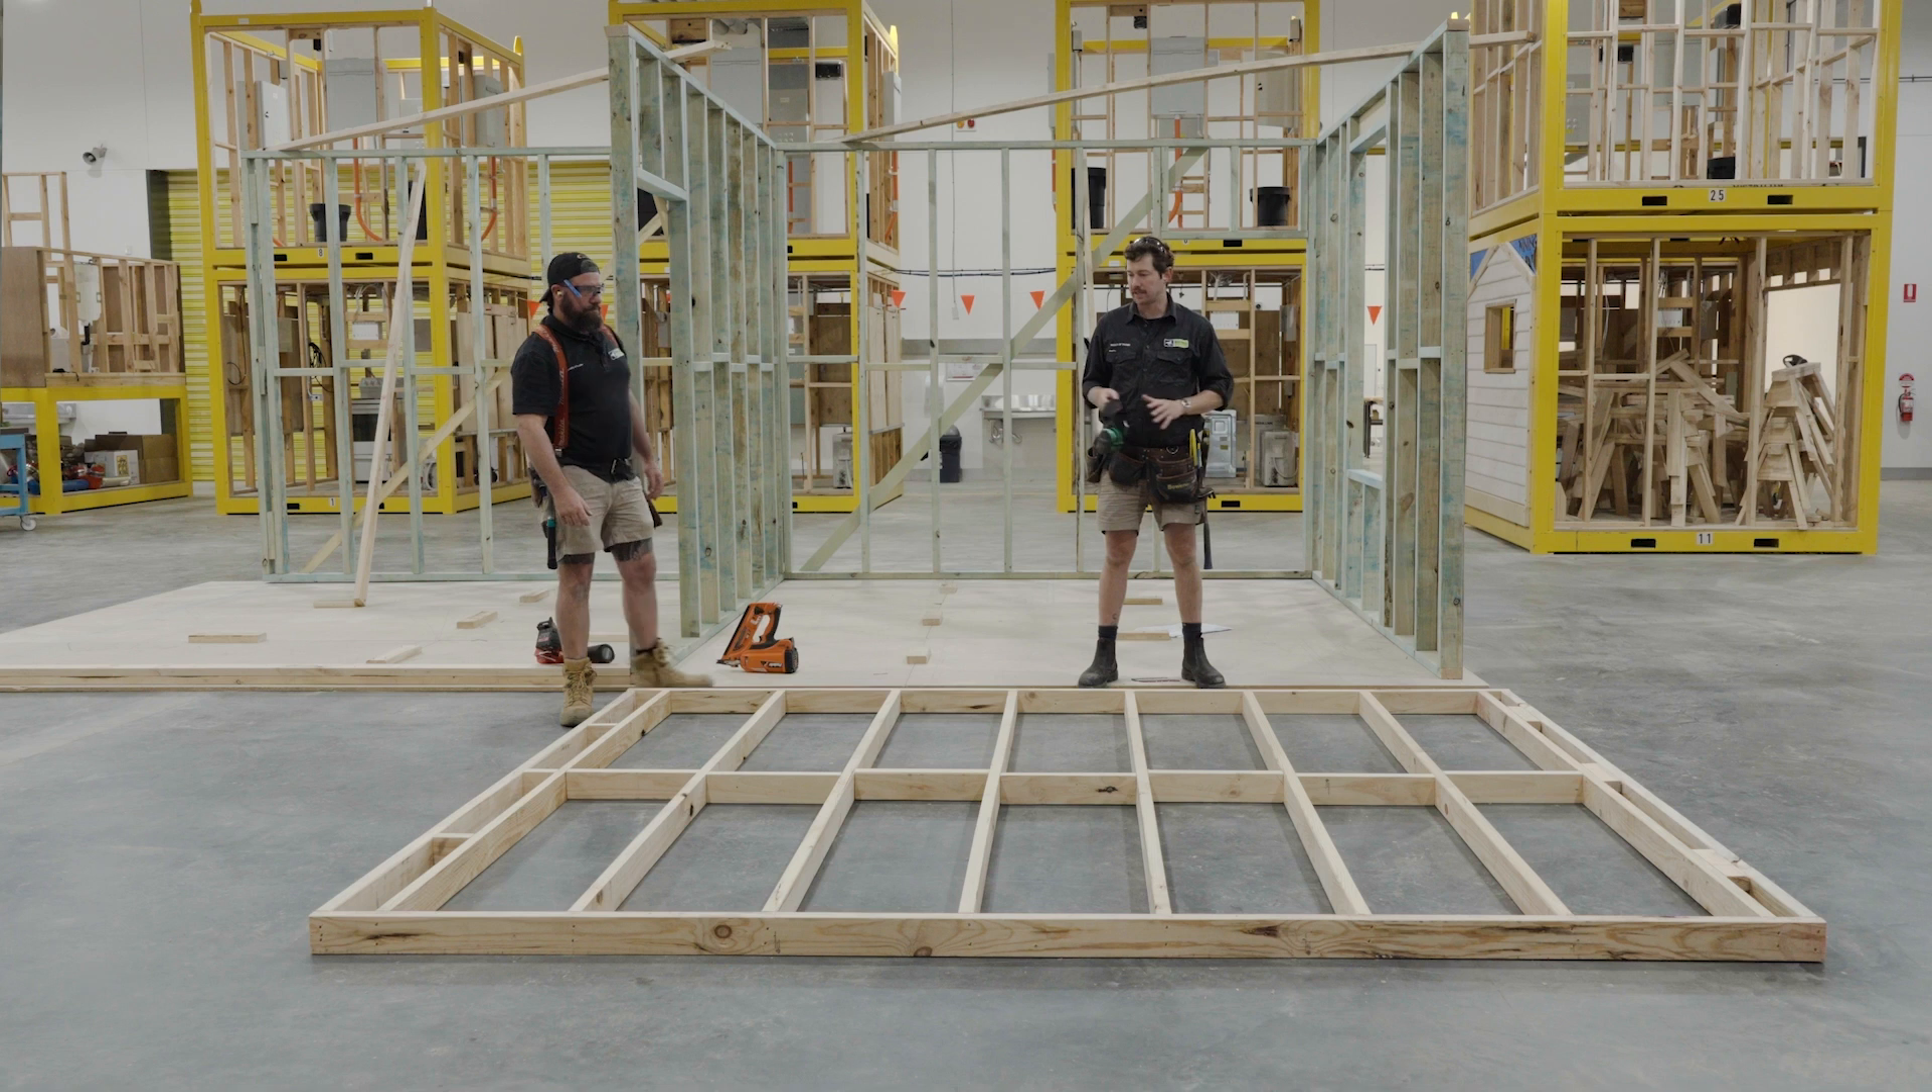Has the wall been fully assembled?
Yes.